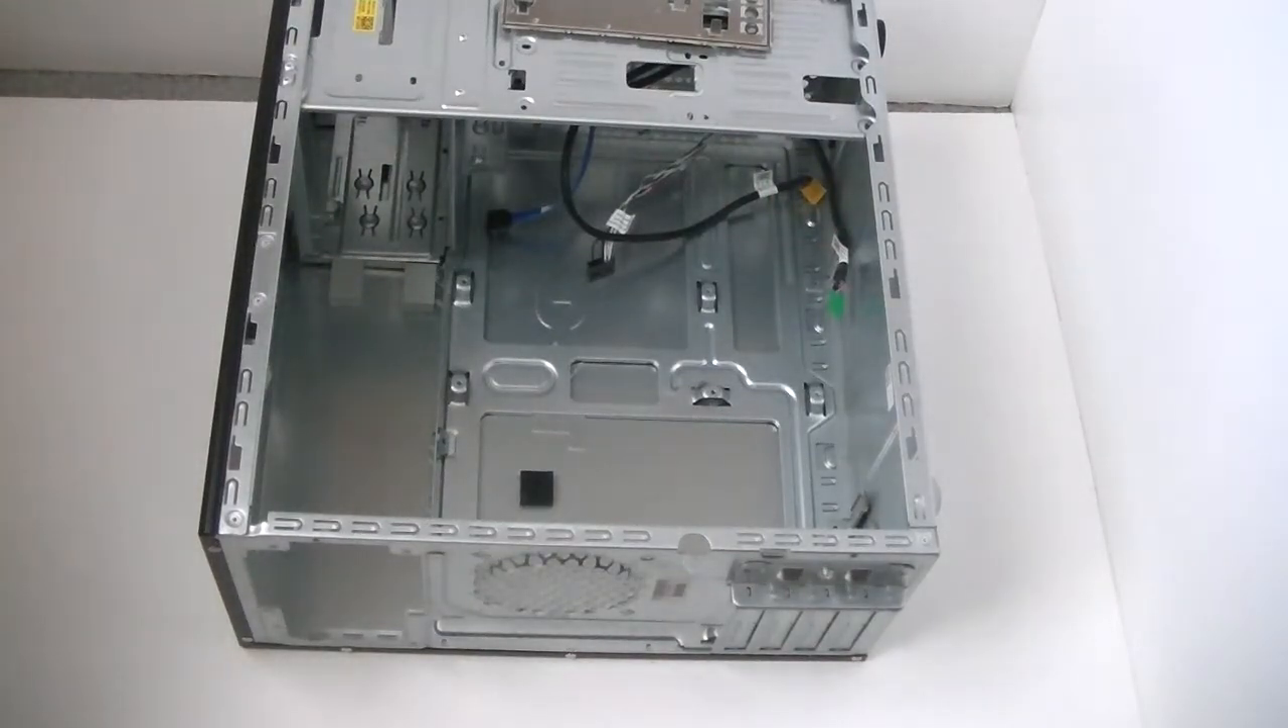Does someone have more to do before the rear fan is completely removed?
No.